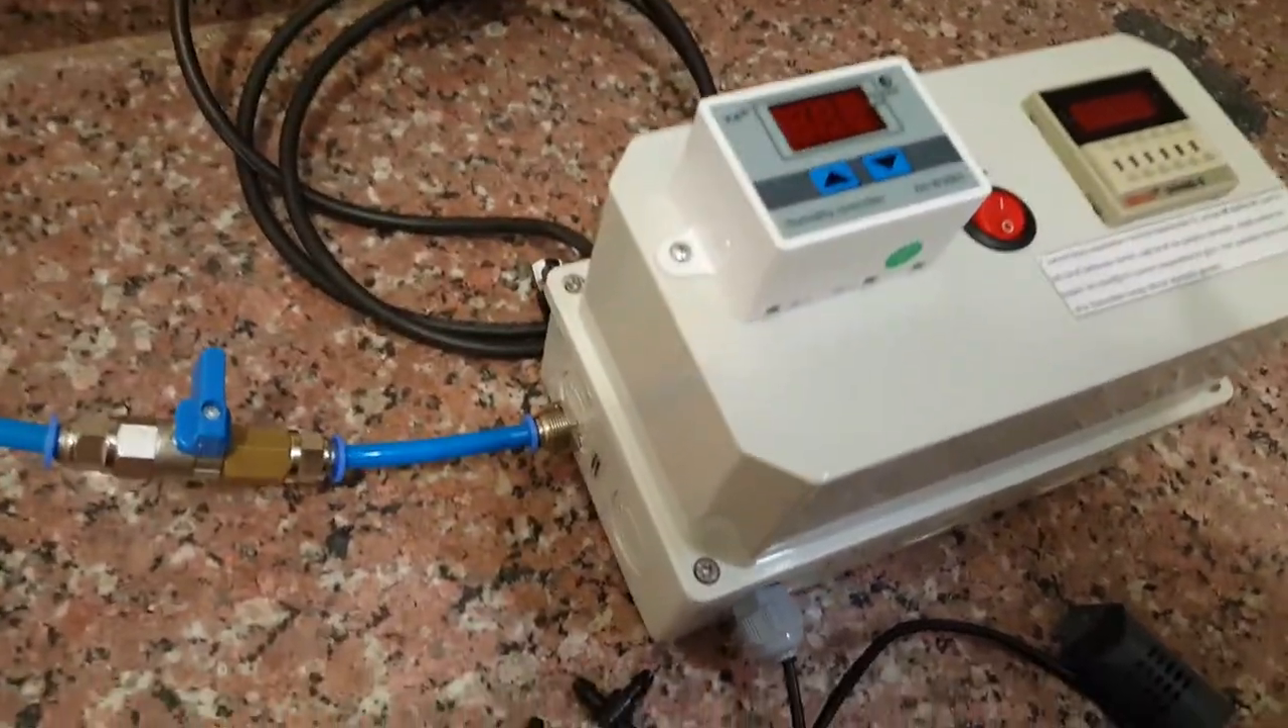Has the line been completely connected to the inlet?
Yes.